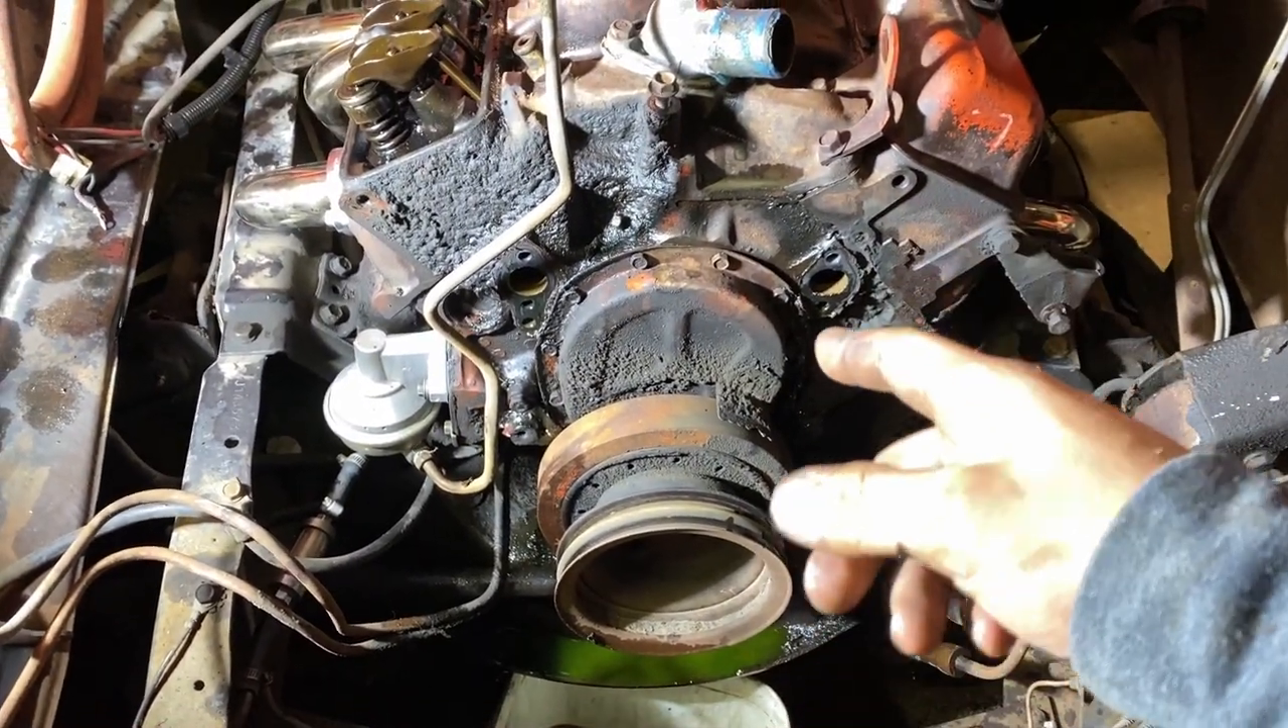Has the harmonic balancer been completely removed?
No.